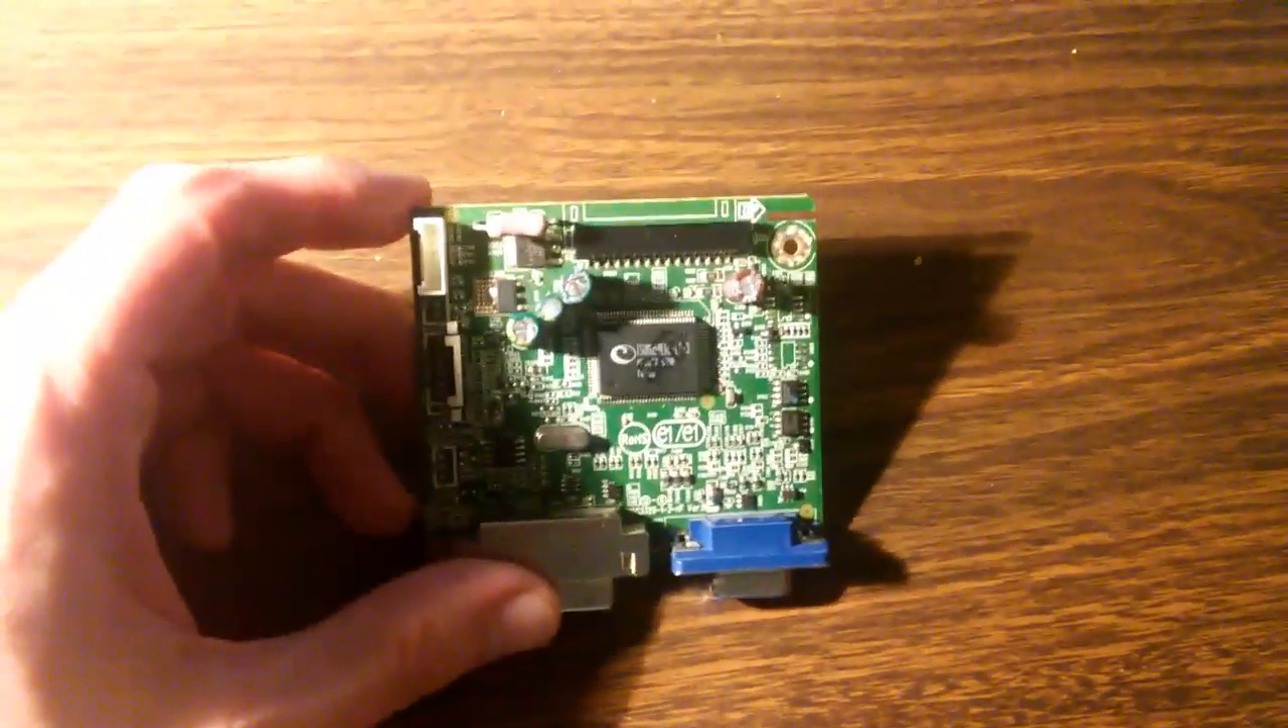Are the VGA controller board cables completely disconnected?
Yes.